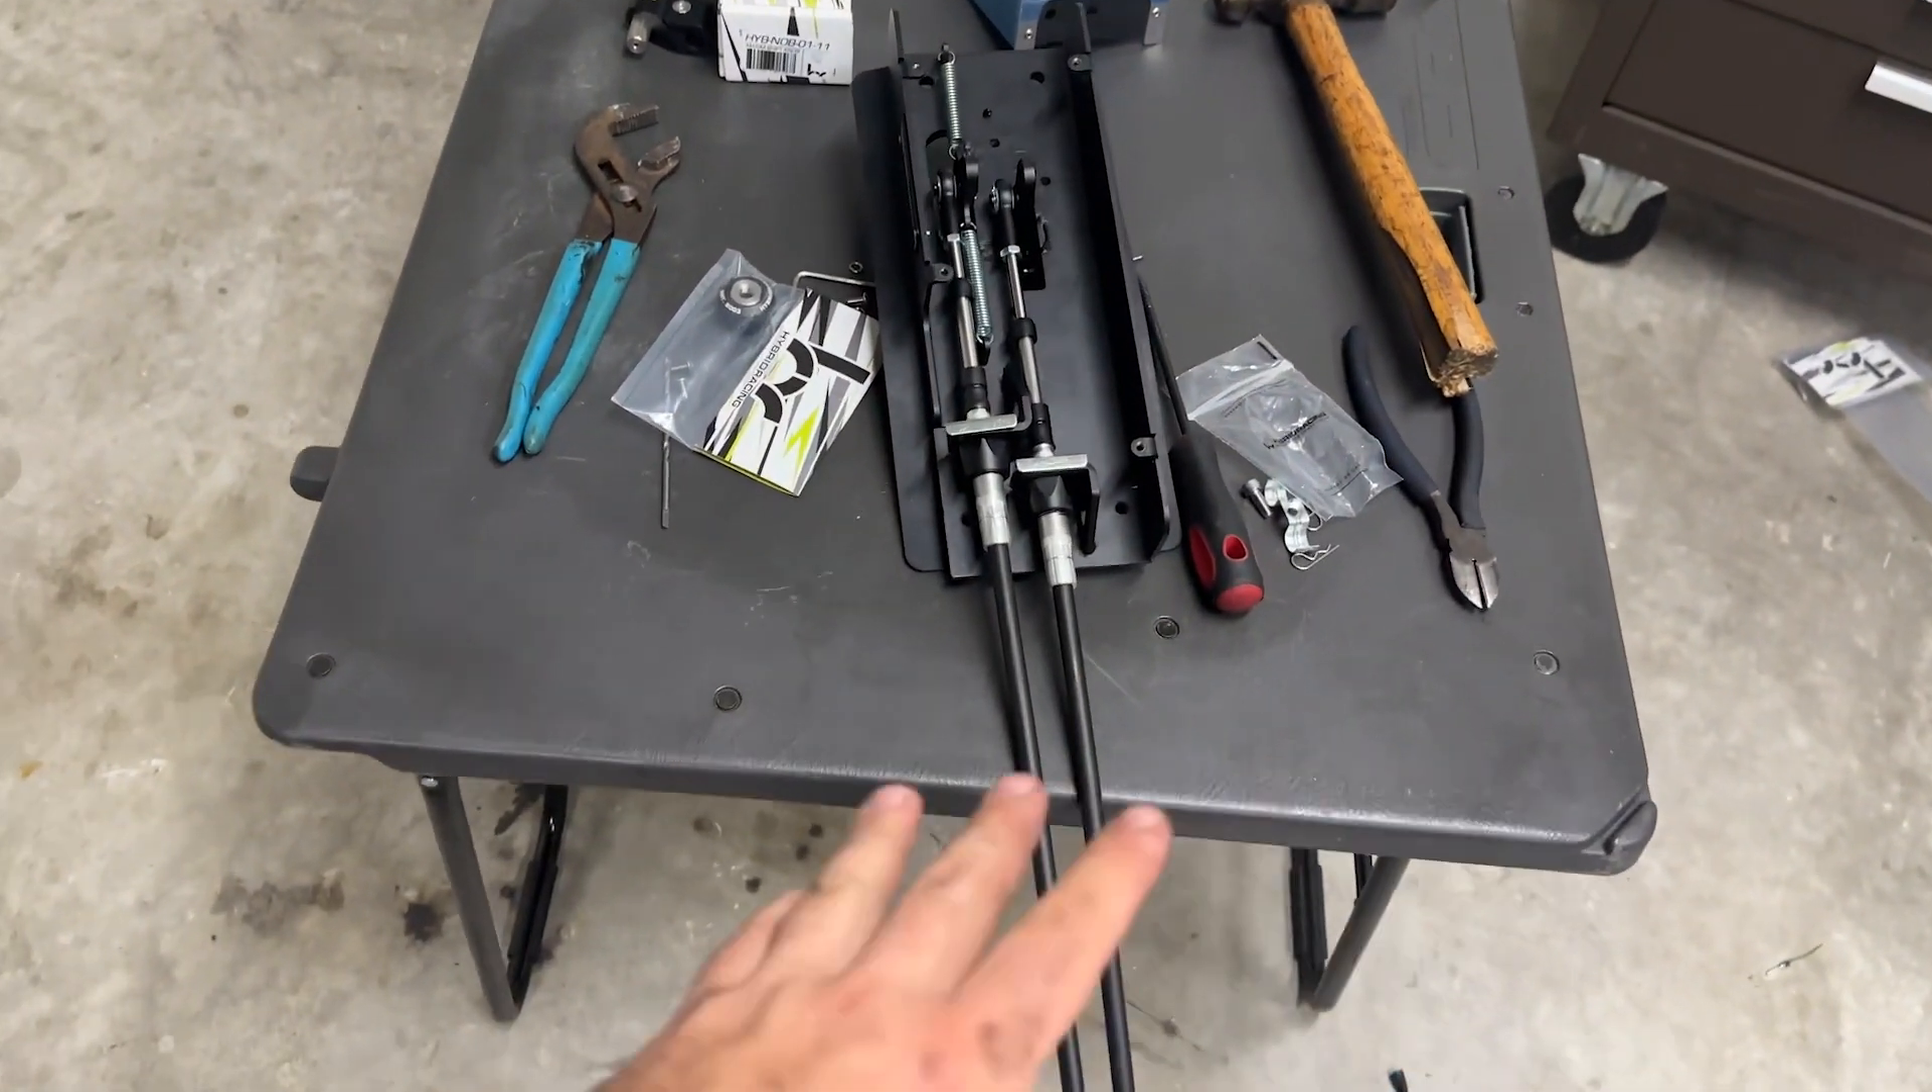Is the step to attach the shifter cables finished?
Yes.